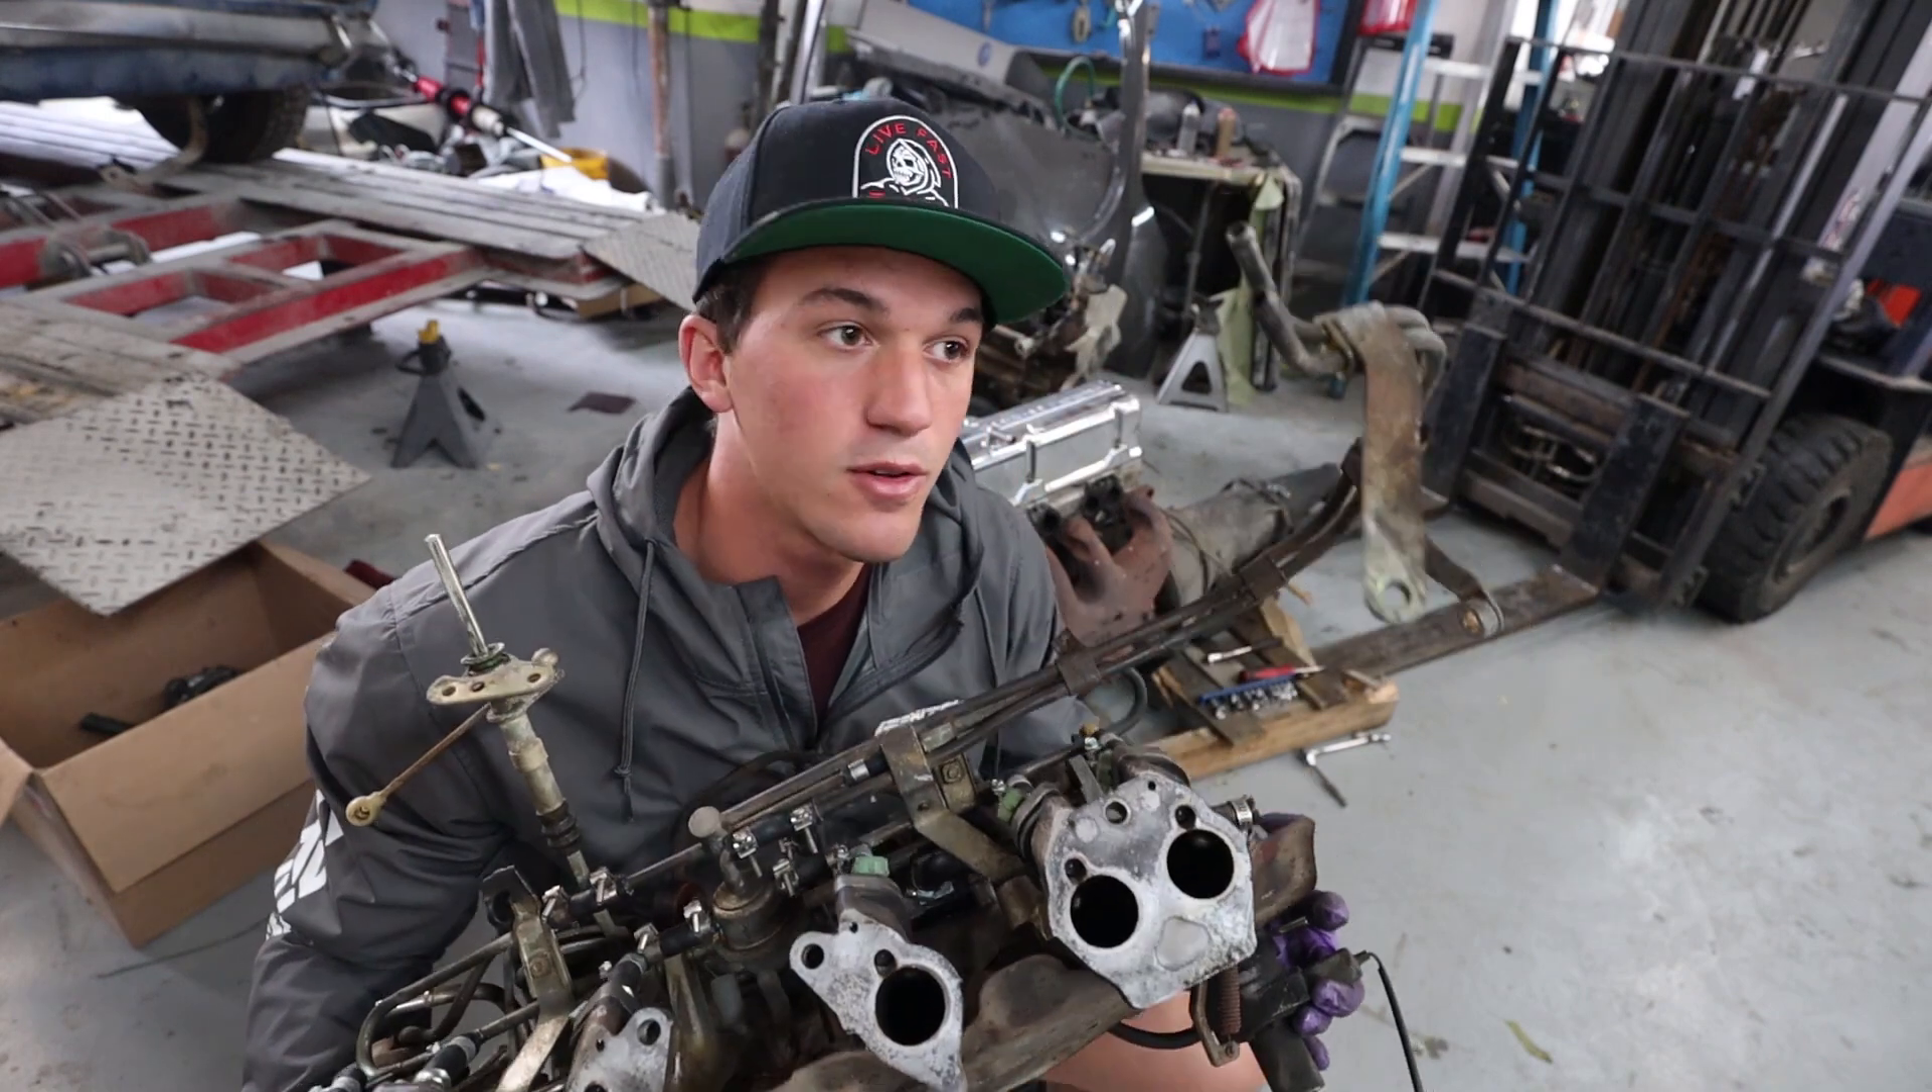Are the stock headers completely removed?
No.